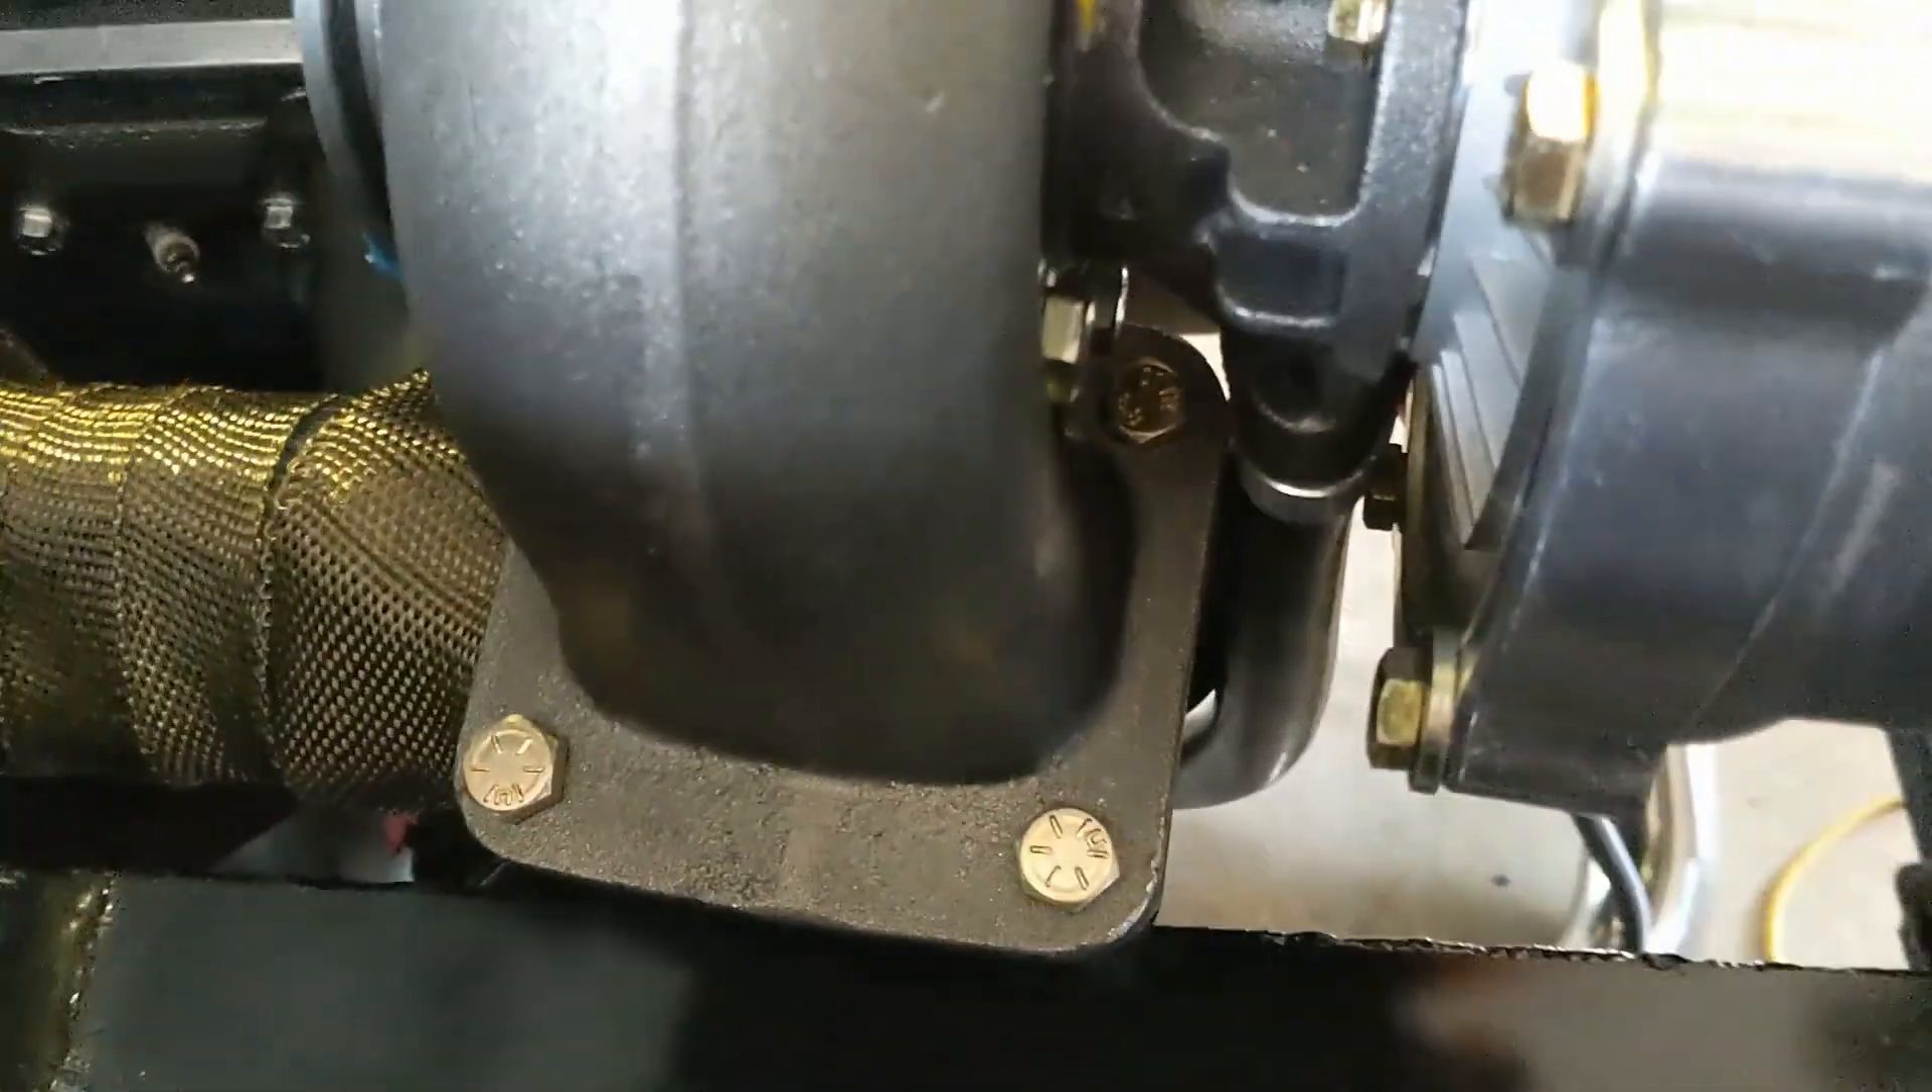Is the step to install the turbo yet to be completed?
No.